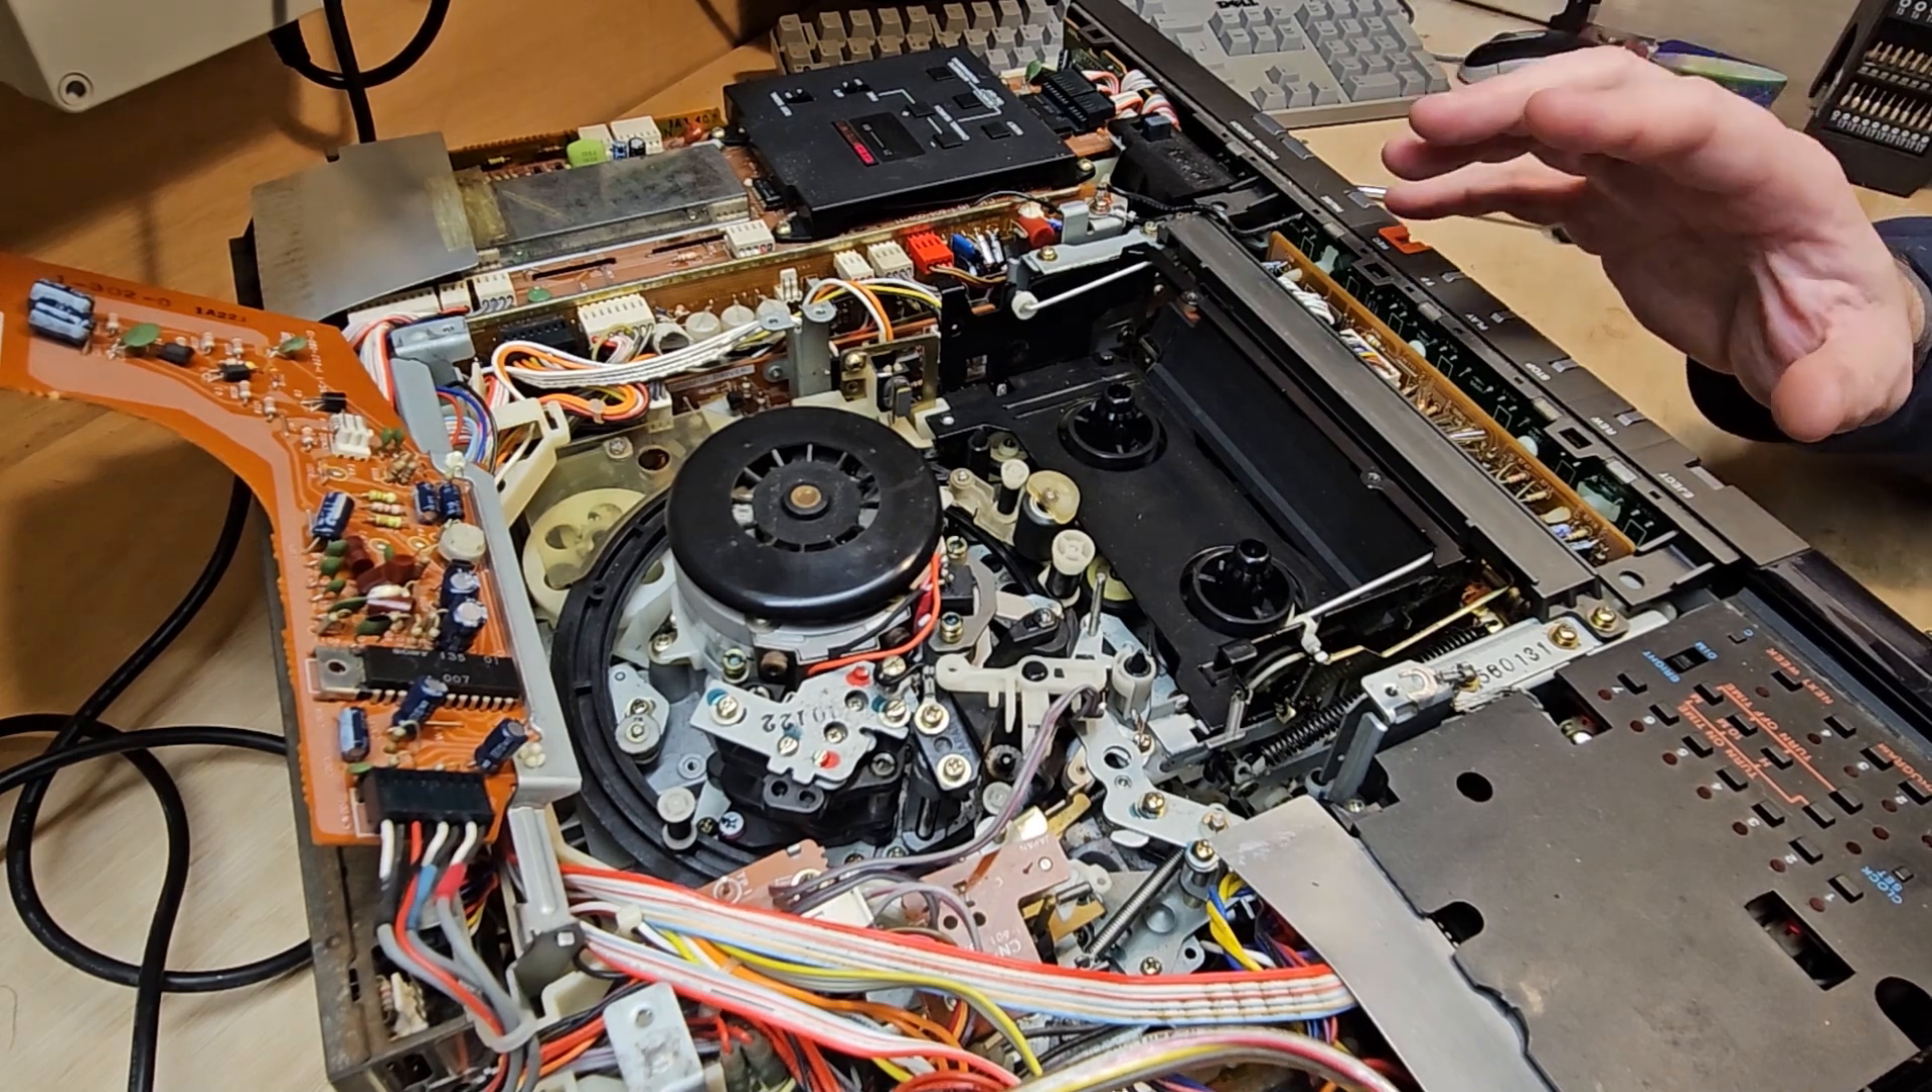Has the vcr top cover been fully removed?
Yes.